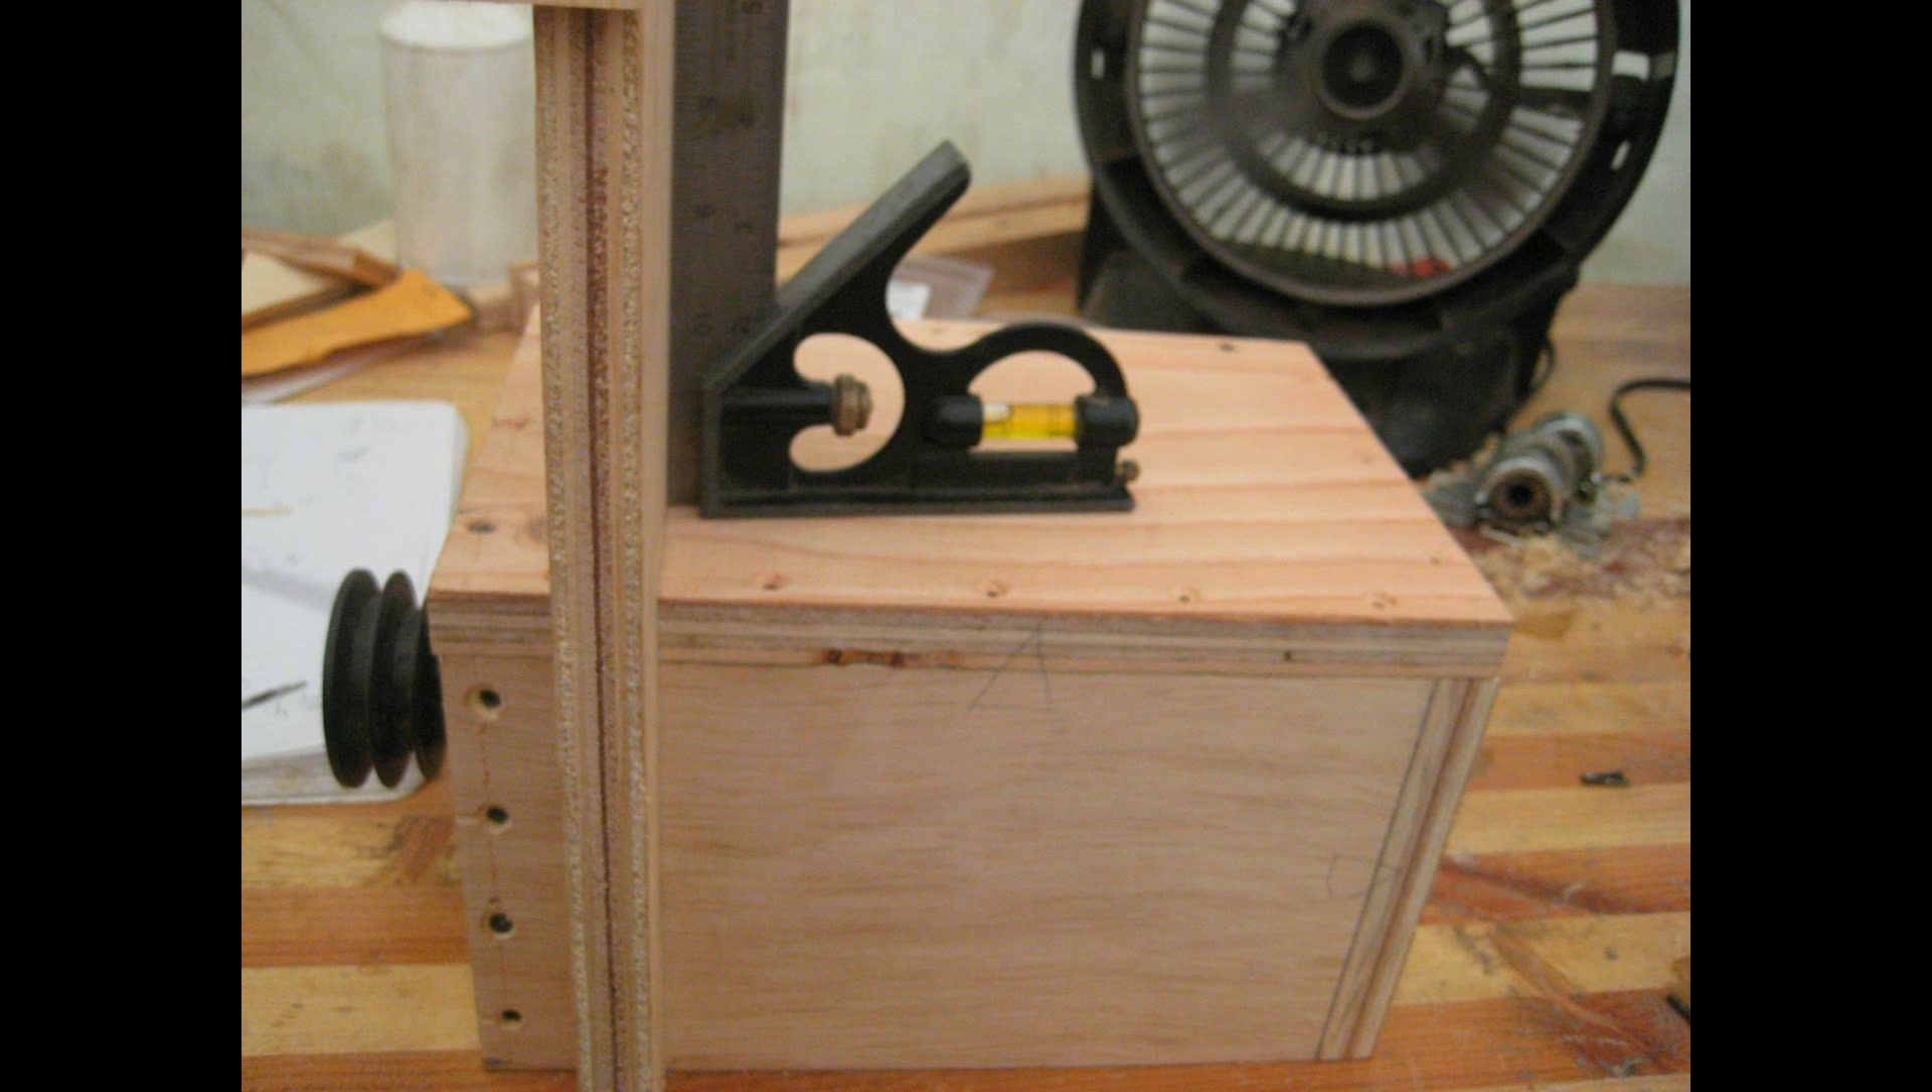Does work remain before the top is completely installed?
No.